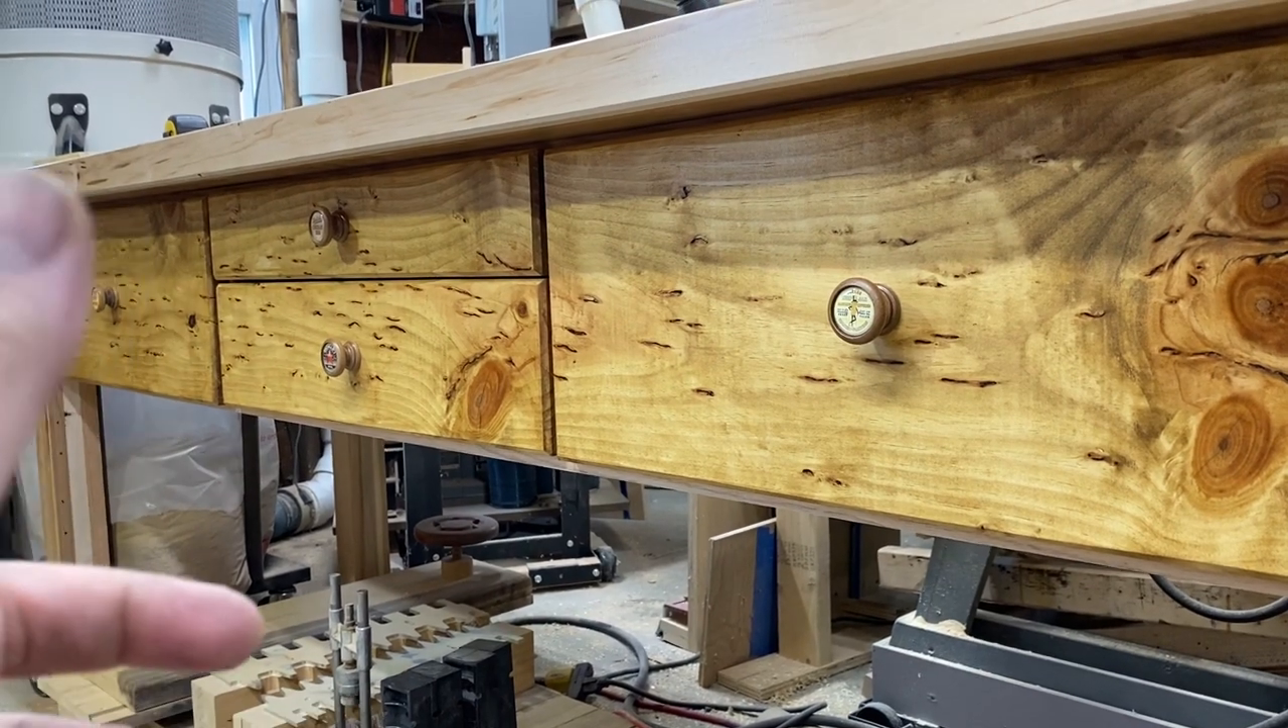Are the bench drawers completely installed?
Yes.